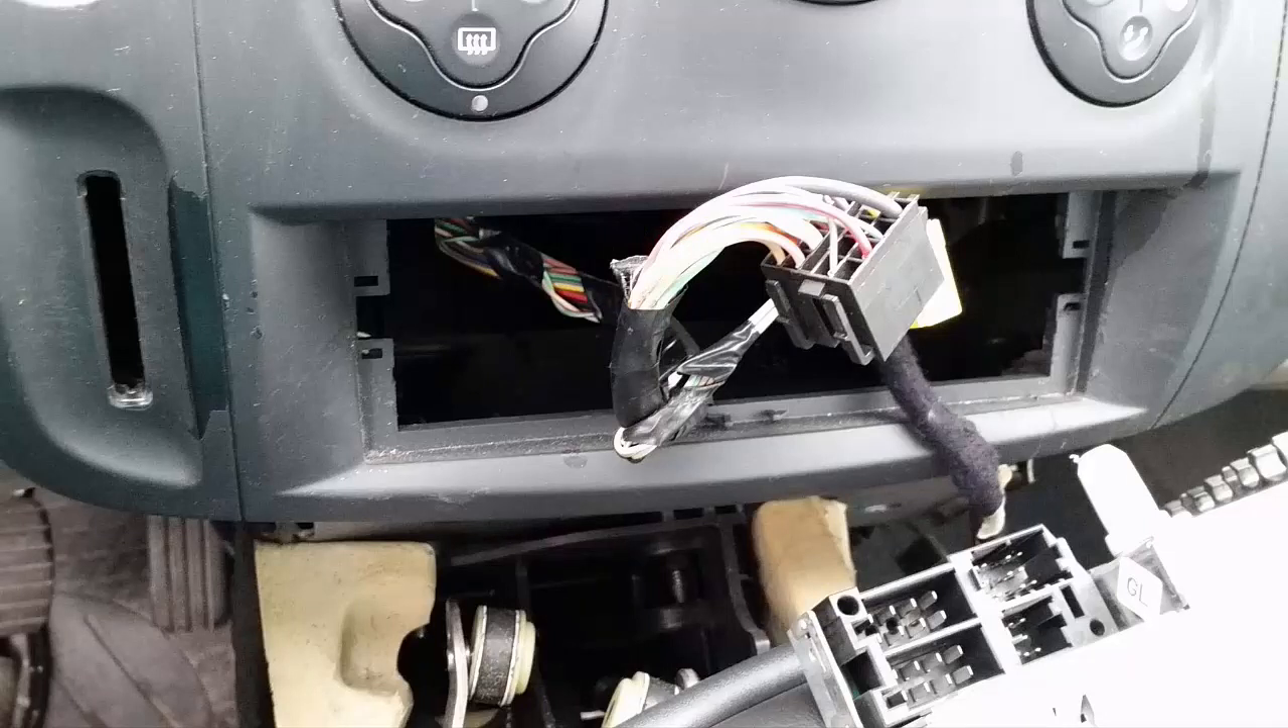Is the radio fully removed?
Yes.